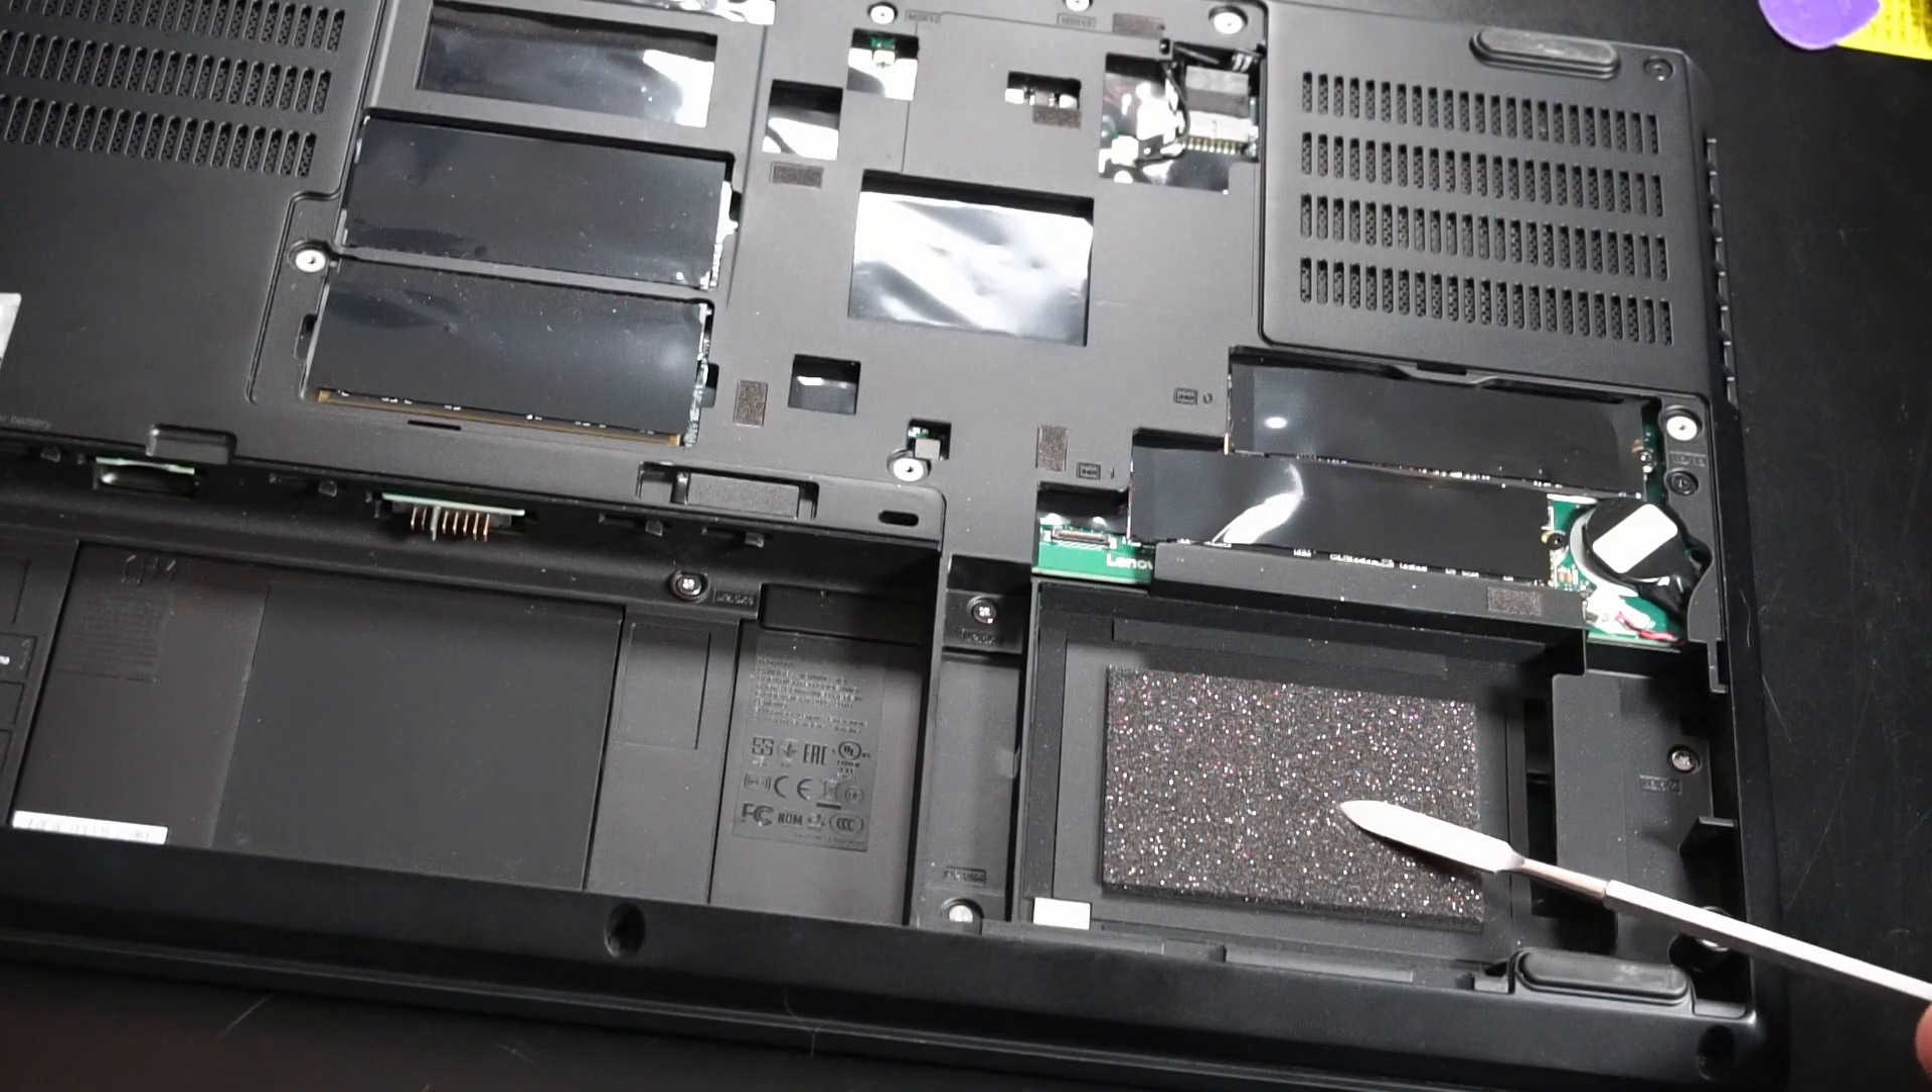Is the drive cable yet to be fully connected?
Yes.